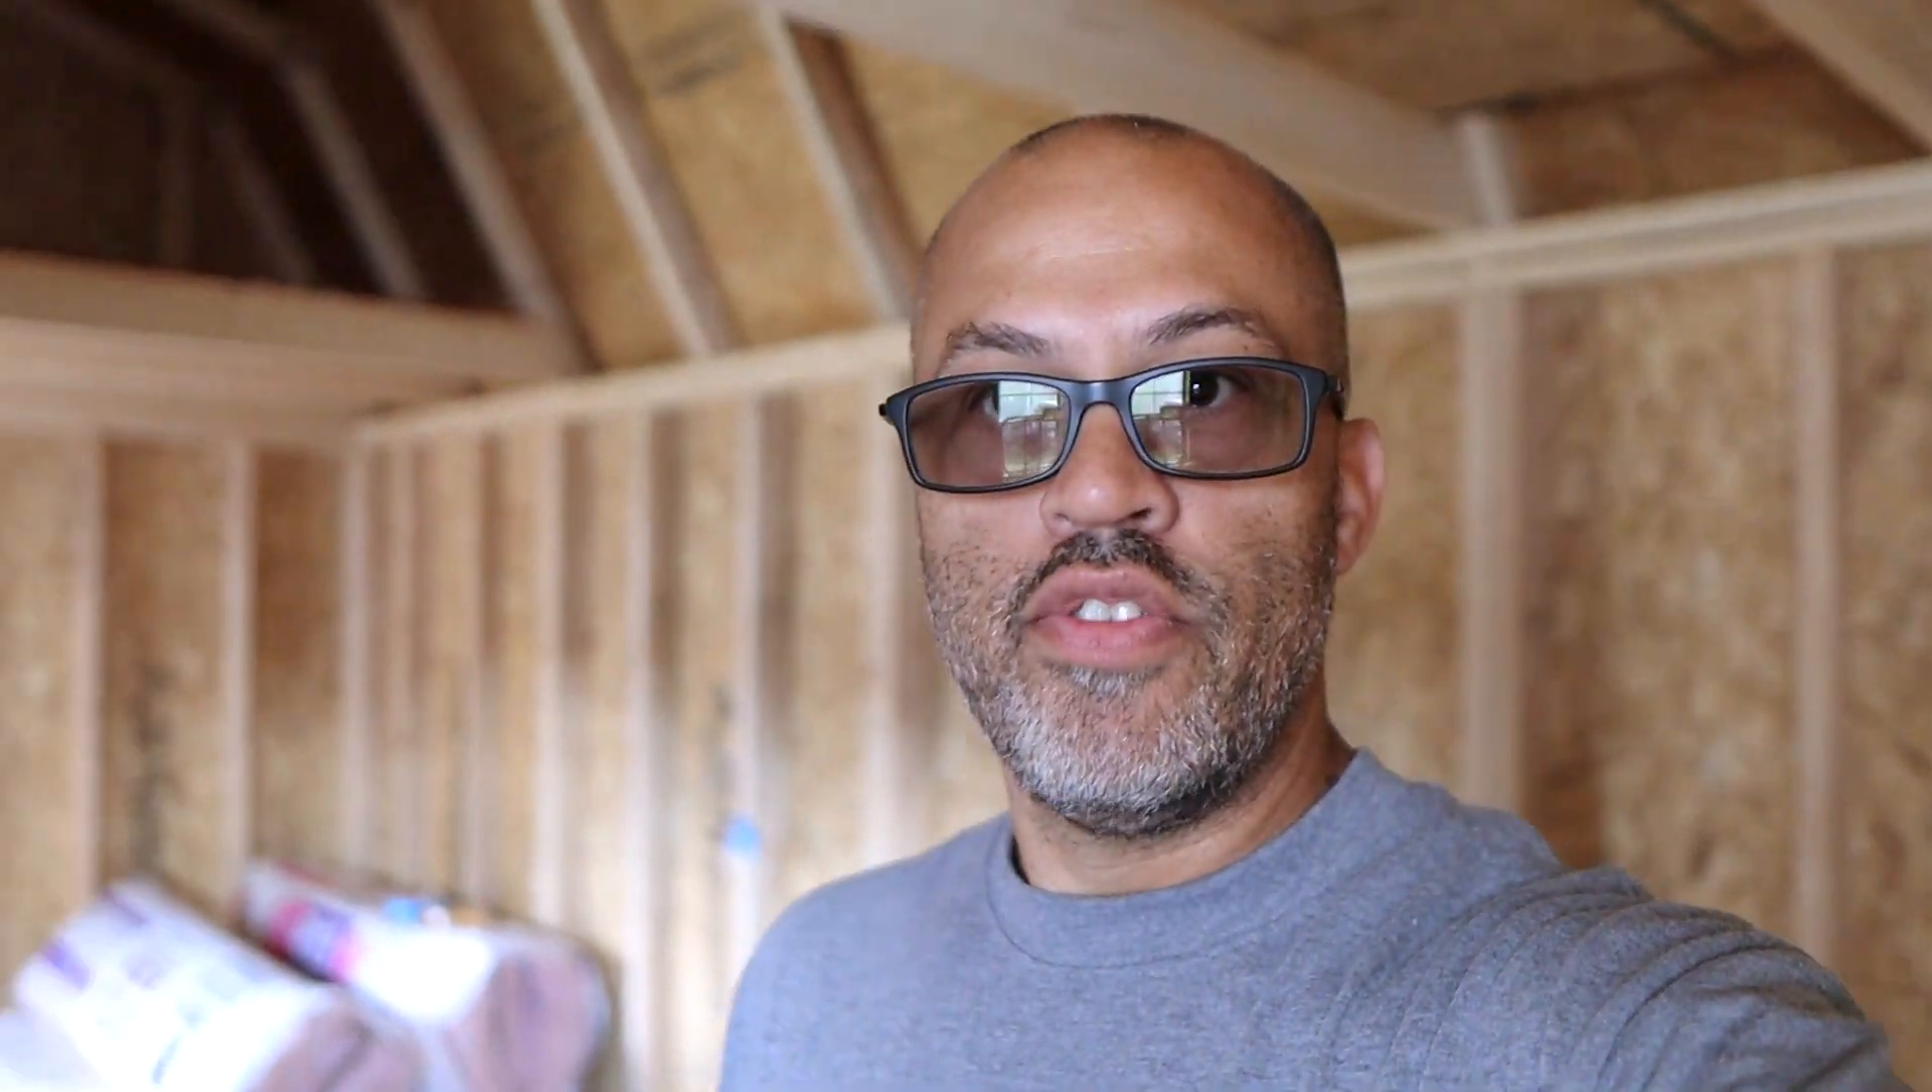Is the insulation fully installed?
No.